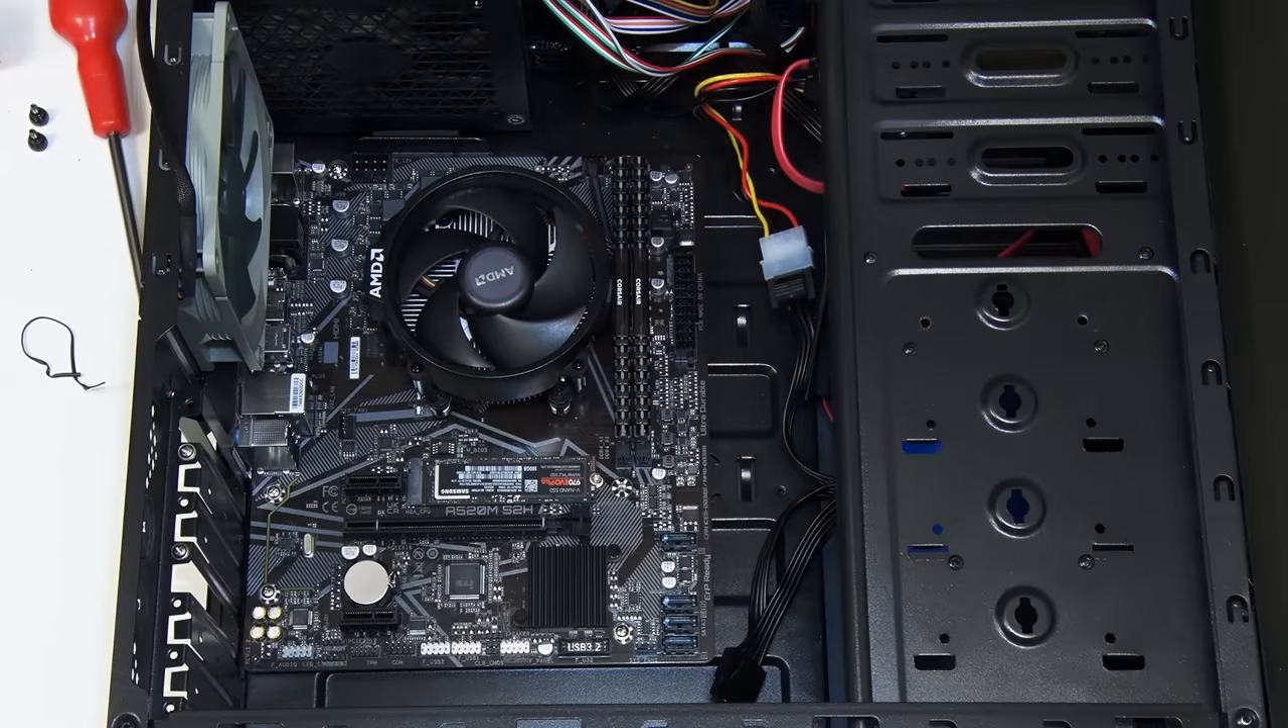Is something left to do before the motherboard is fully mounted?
No.